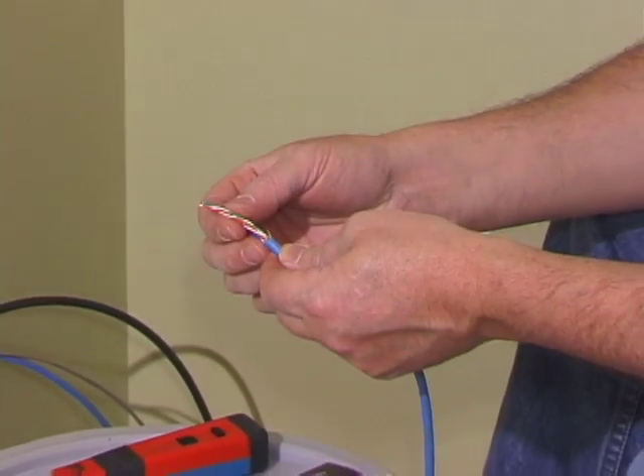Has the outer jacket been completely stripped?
Yes.